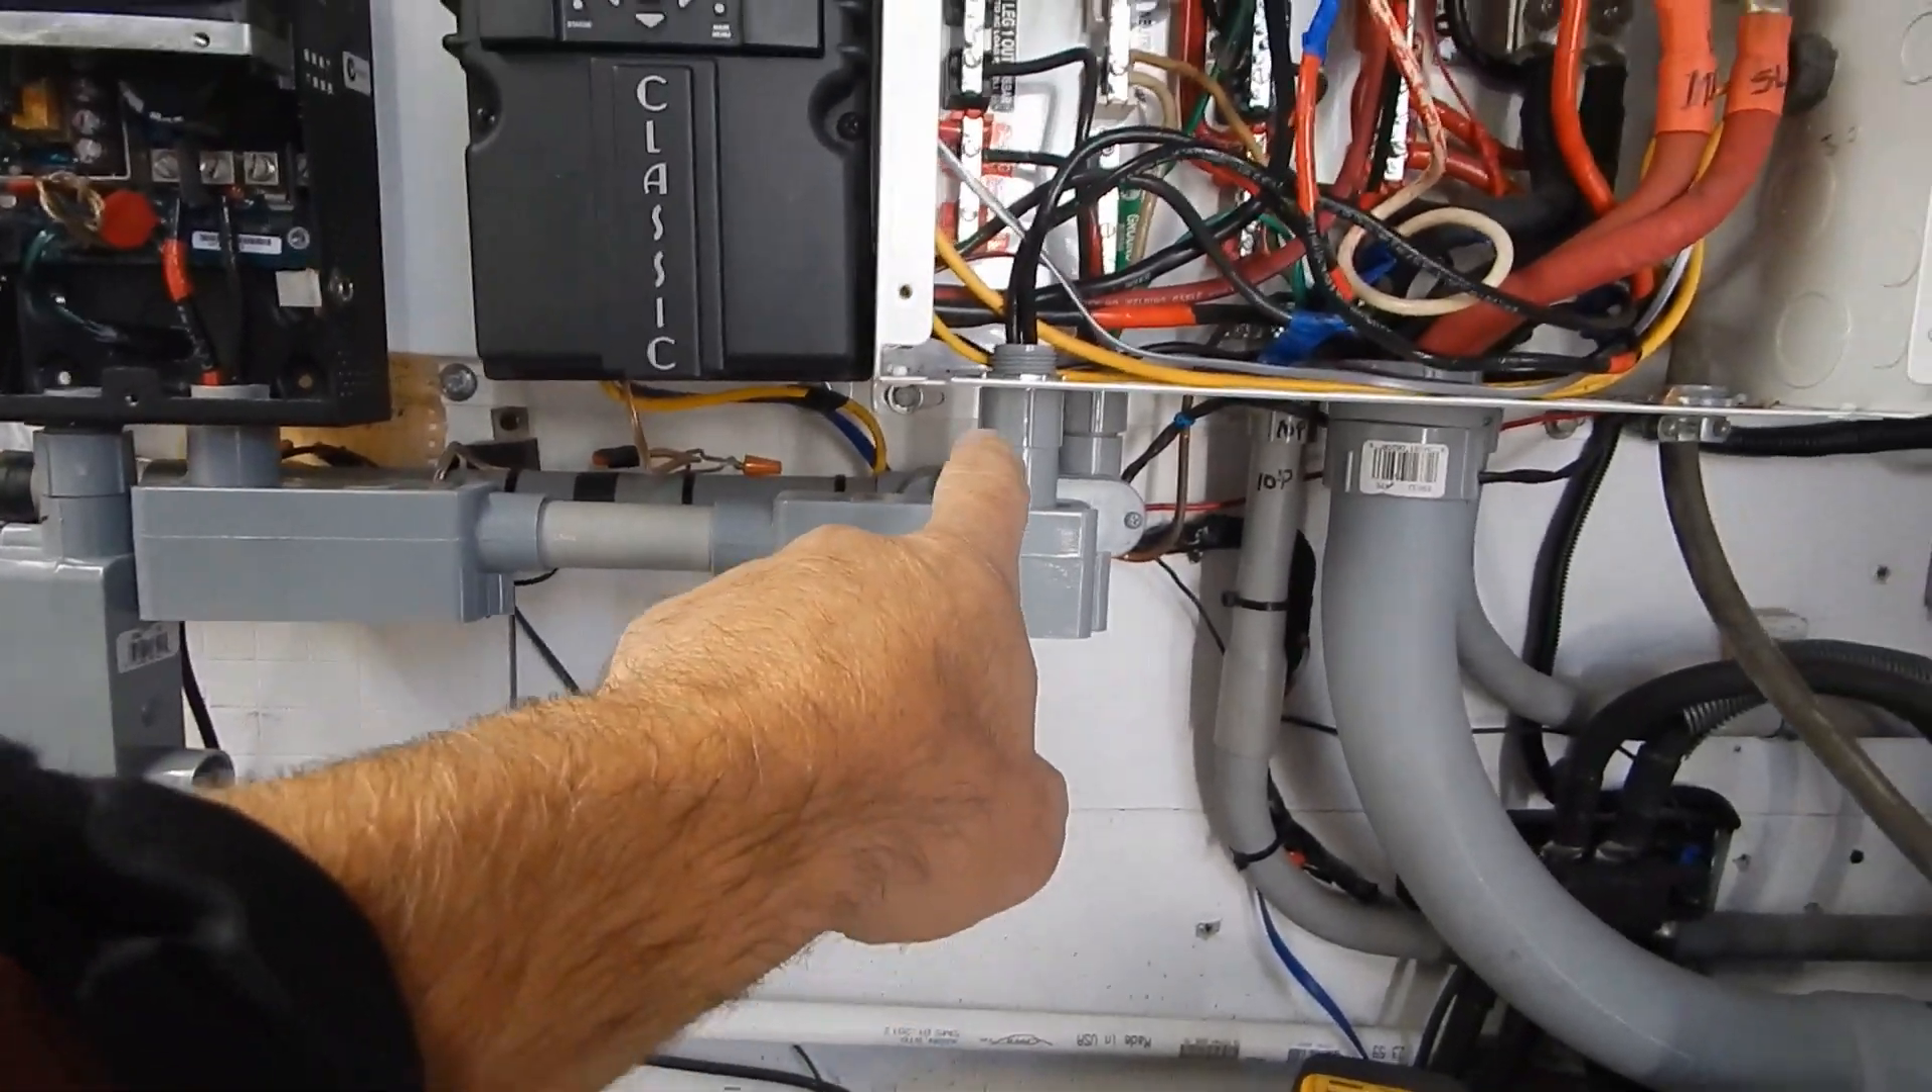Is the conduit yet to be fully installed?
No.